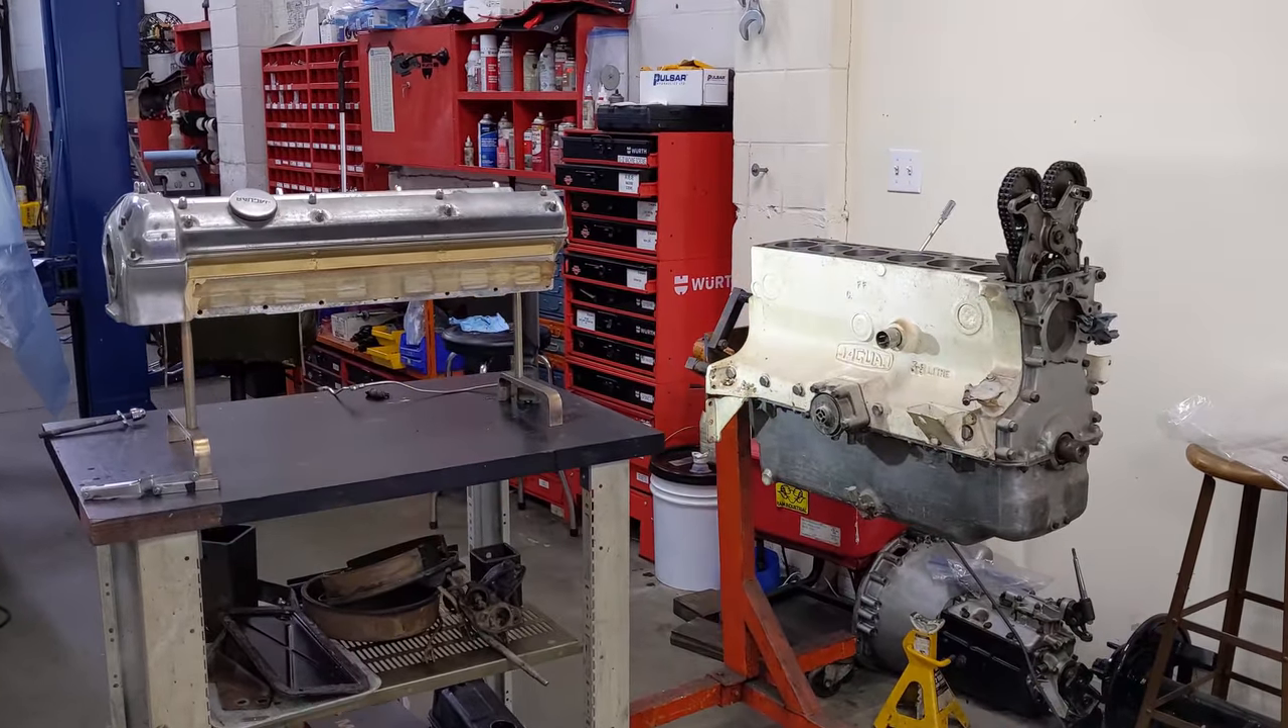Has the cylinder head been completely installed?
No.